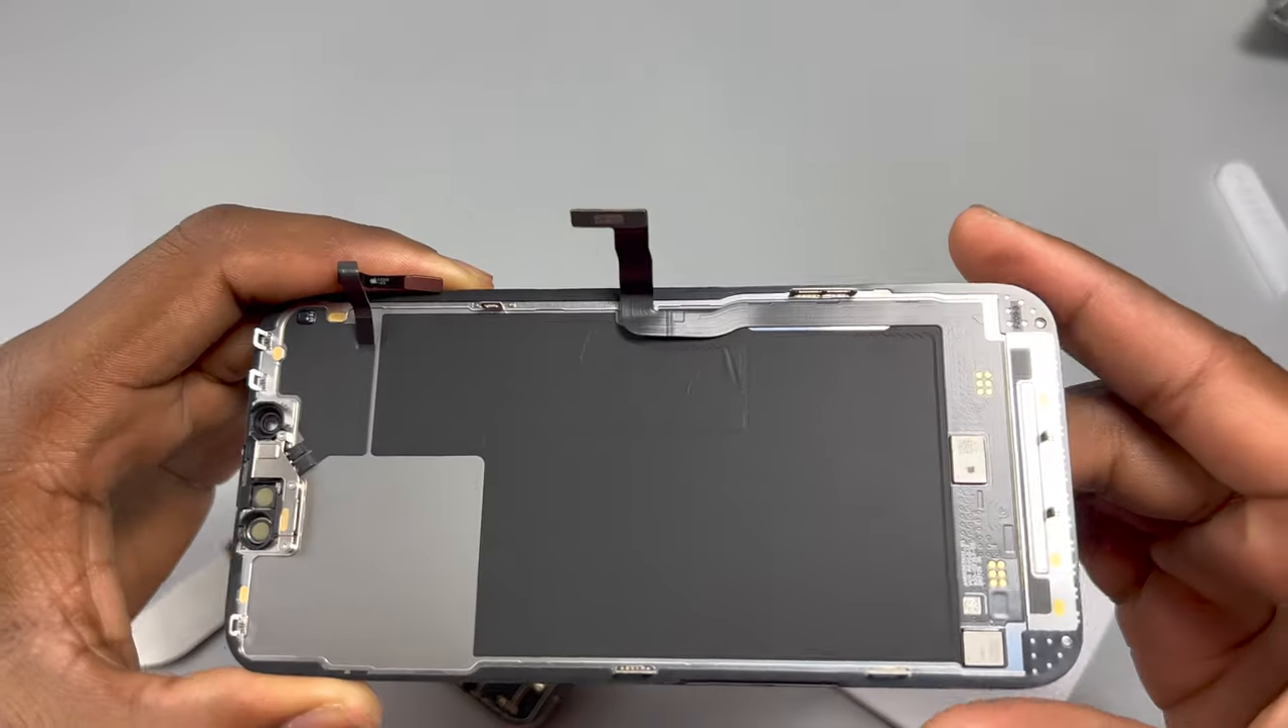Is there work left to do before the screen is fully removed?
No.